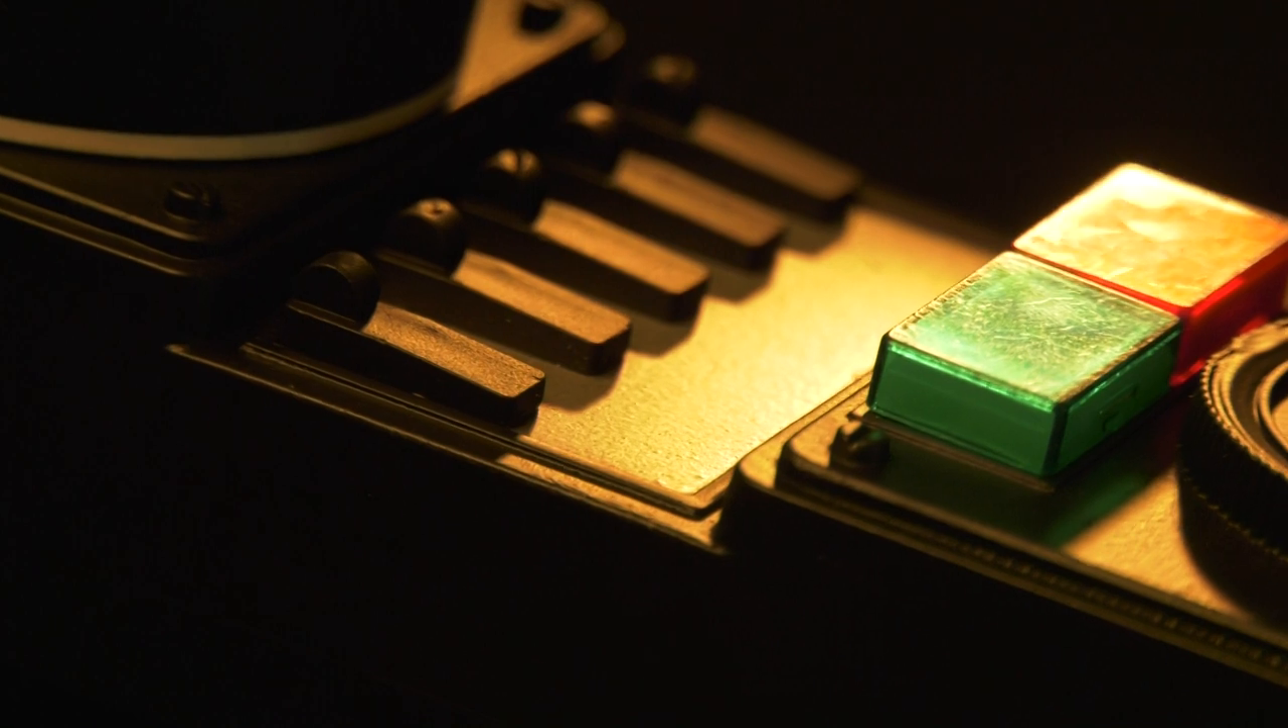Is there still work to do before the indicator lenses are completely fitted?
No.